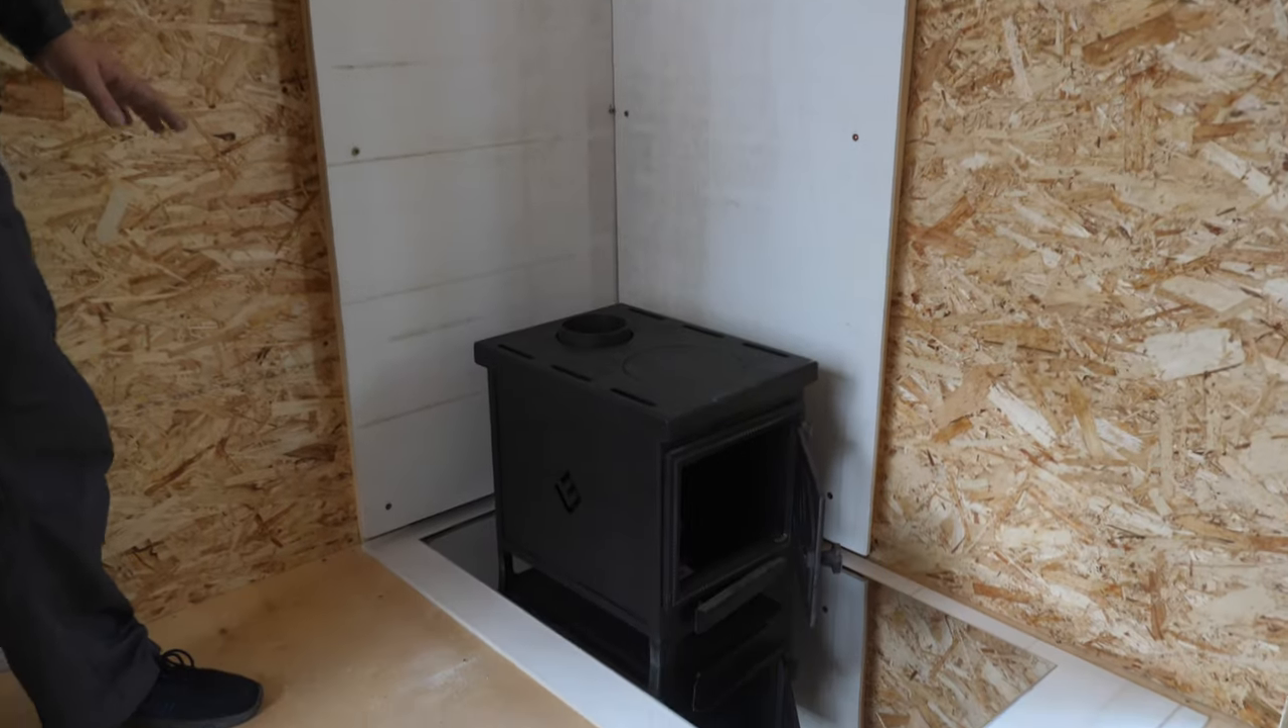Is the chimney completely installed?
No.